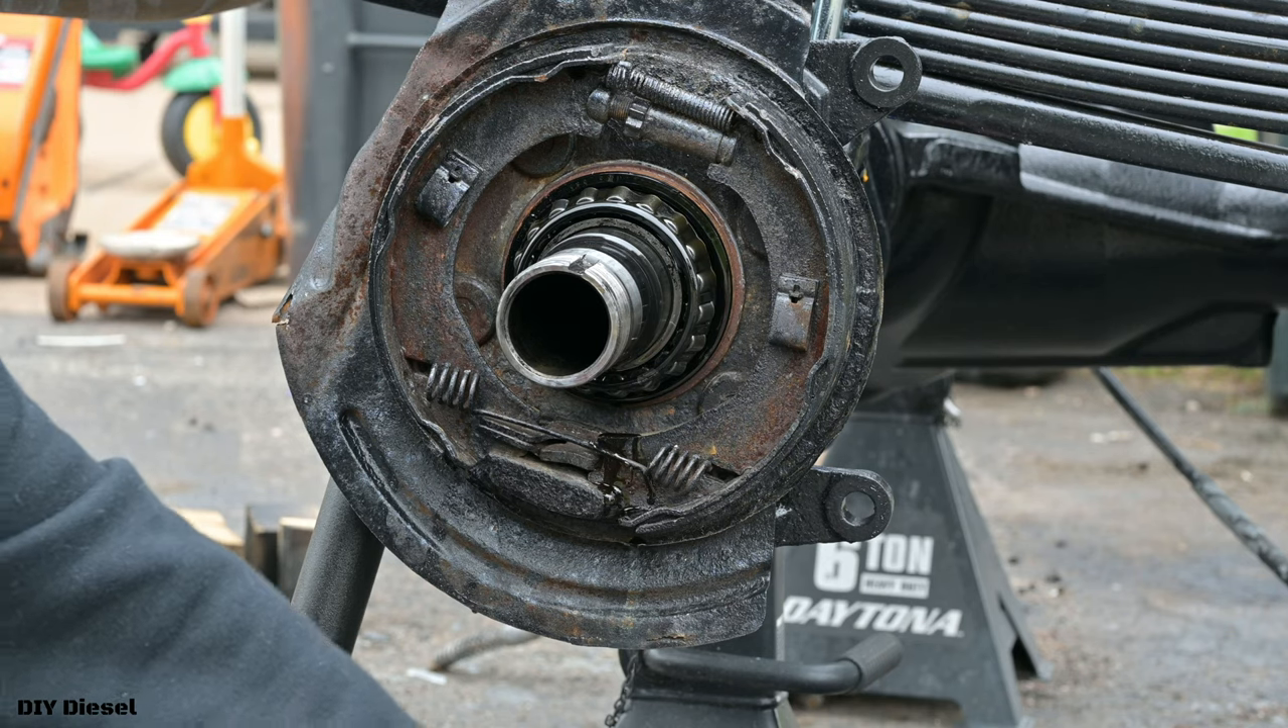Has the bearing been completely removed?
No.